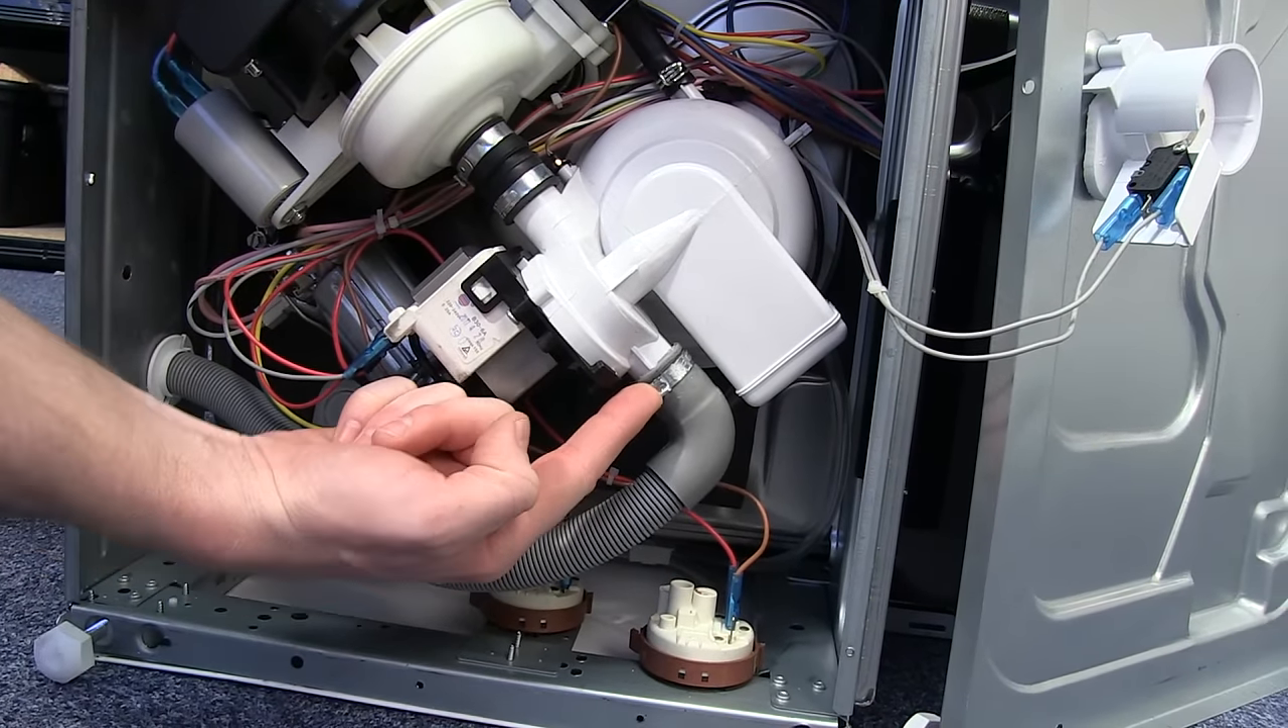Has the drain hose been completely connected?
Yes.